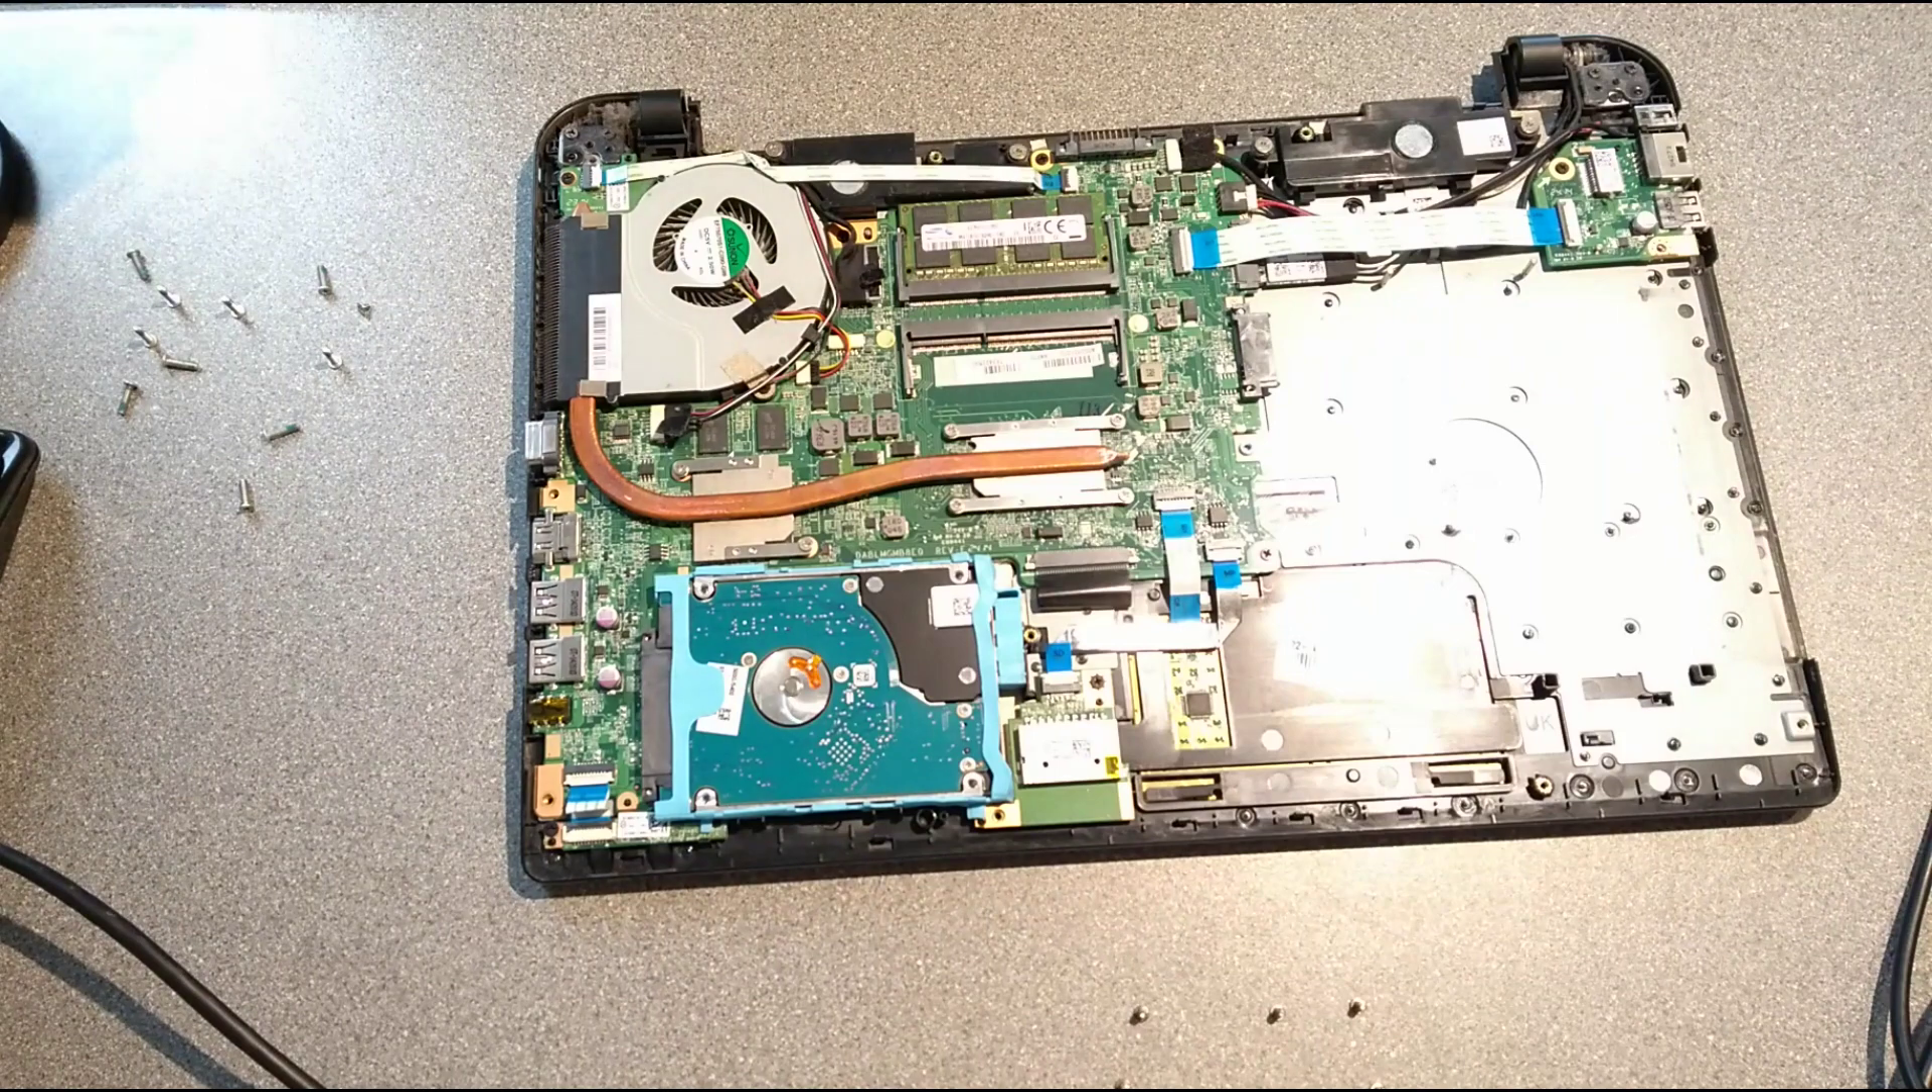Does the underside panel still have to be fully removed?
No.